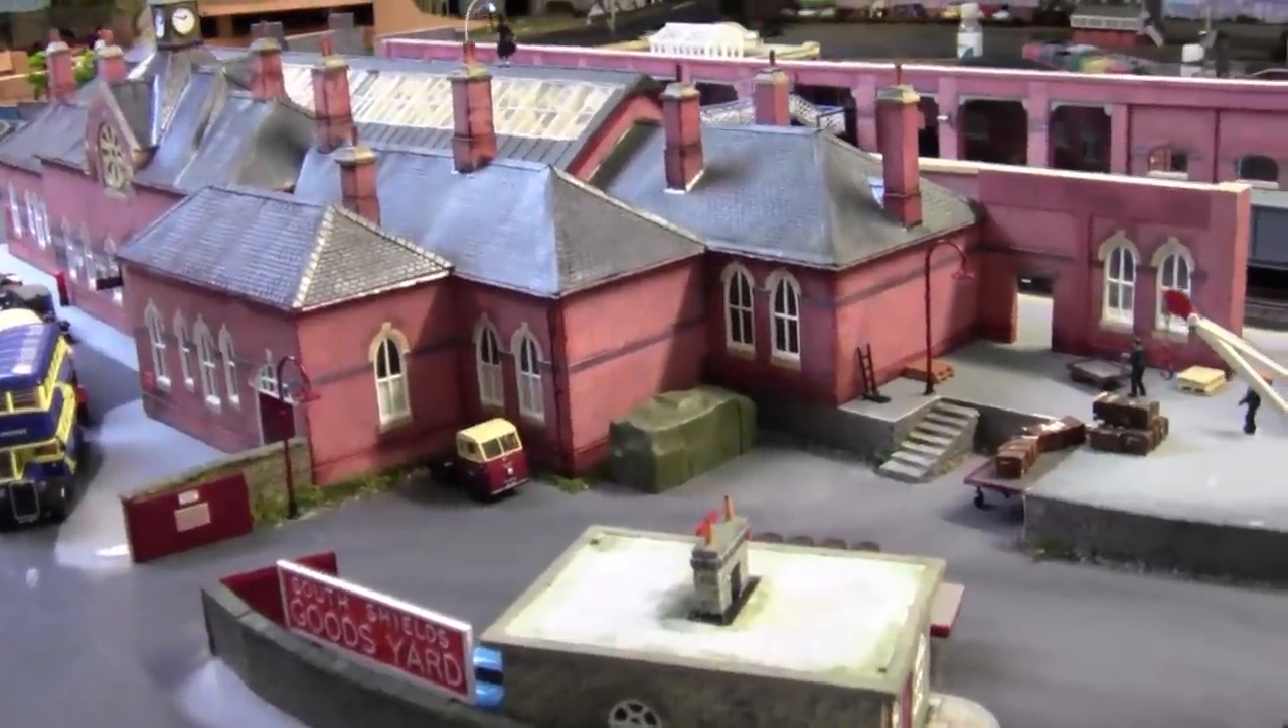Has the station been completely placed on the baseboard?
Yes.